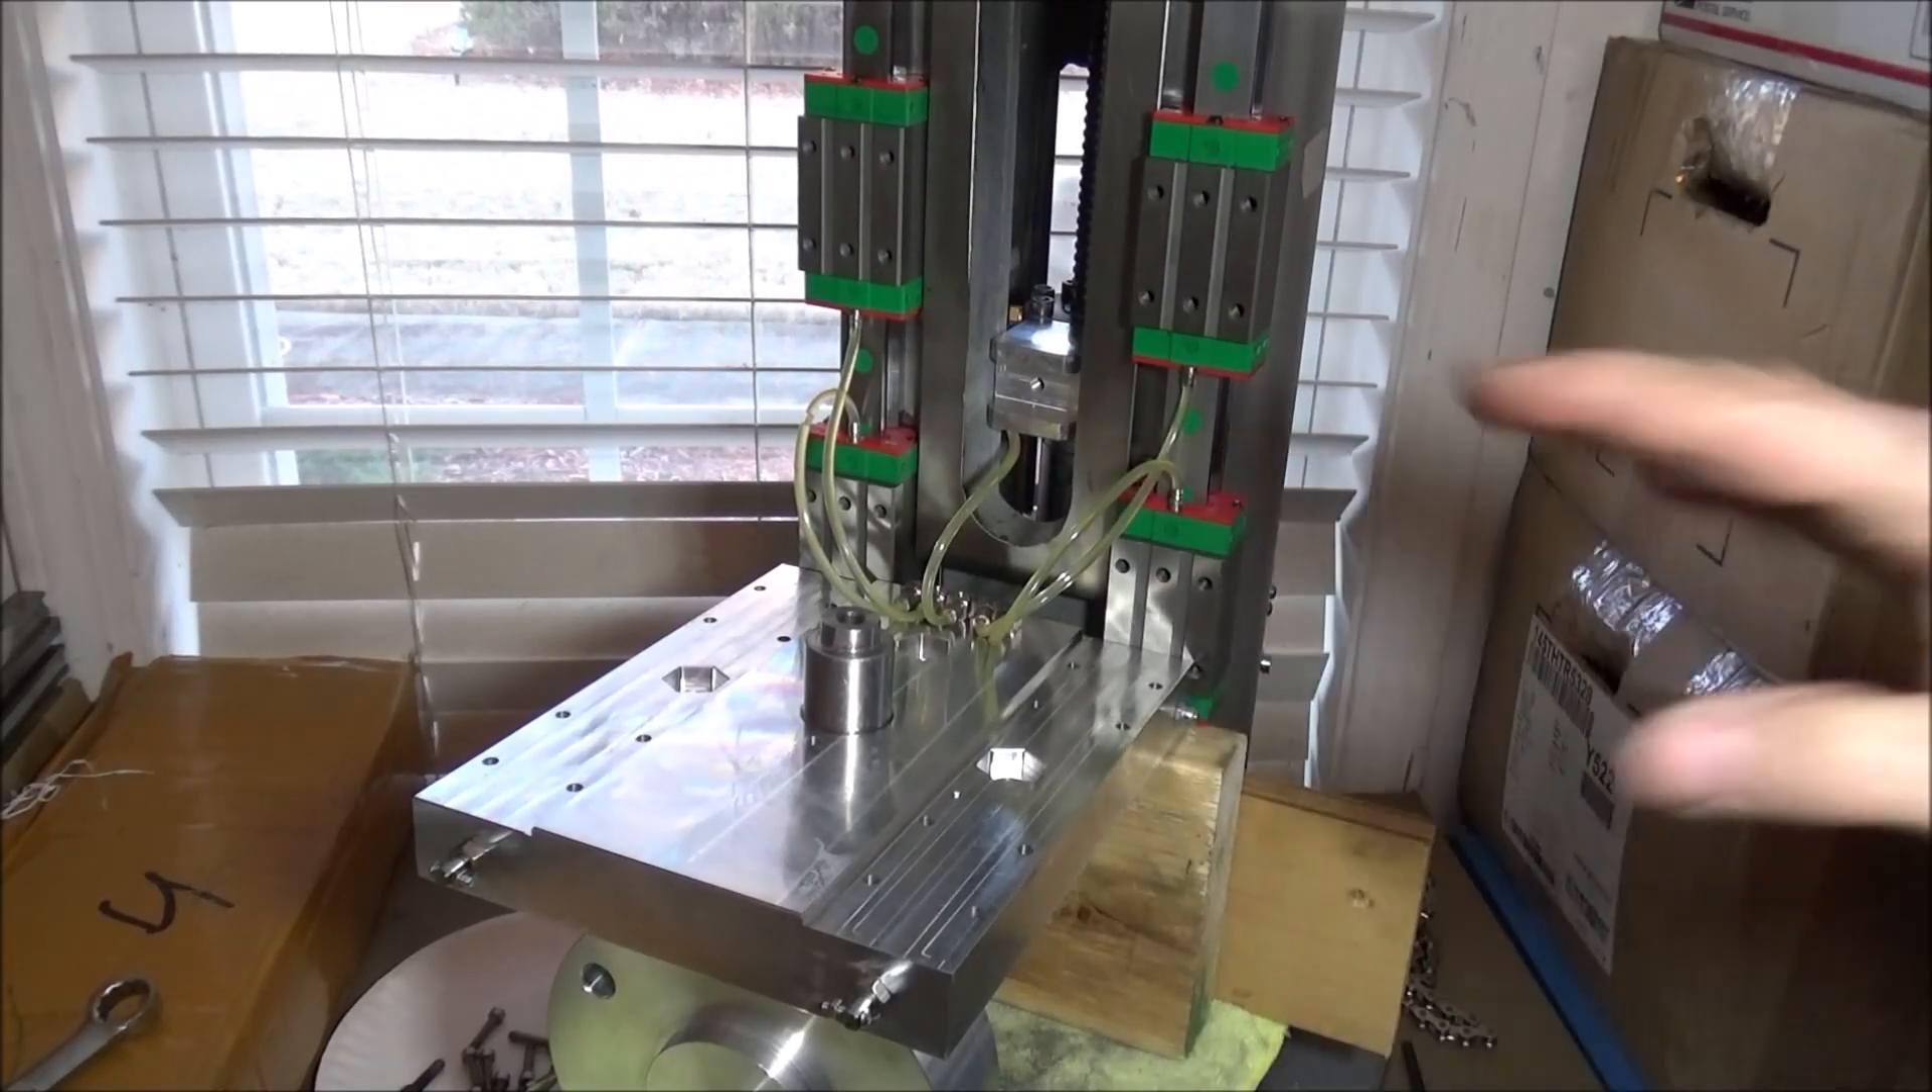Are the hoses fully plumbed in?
Yes.